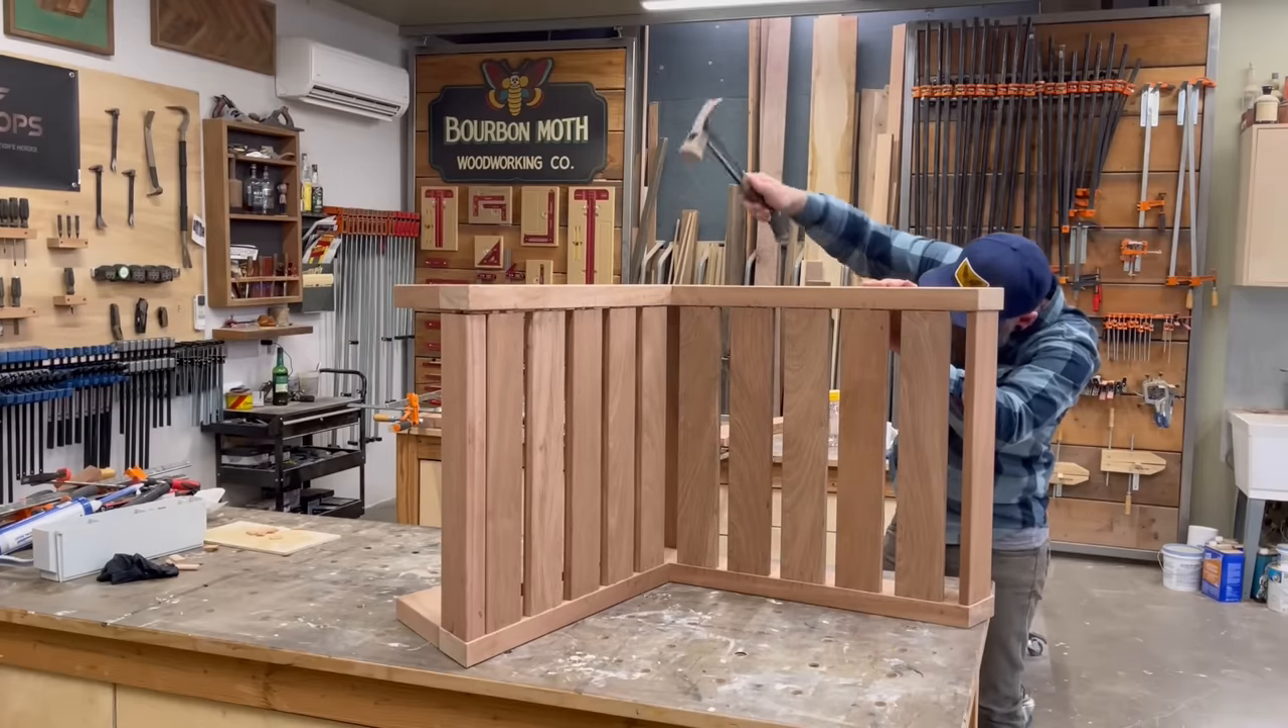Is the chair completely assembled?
No.